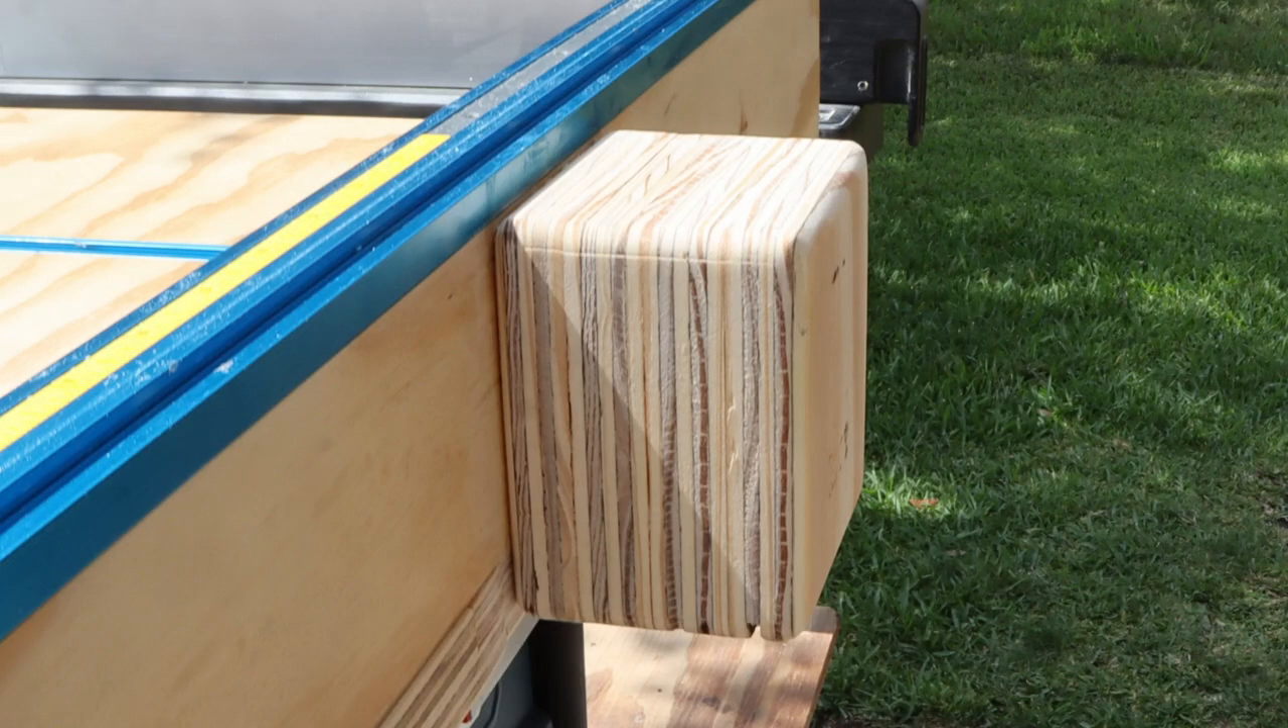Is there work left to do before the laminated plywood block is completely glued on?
No.